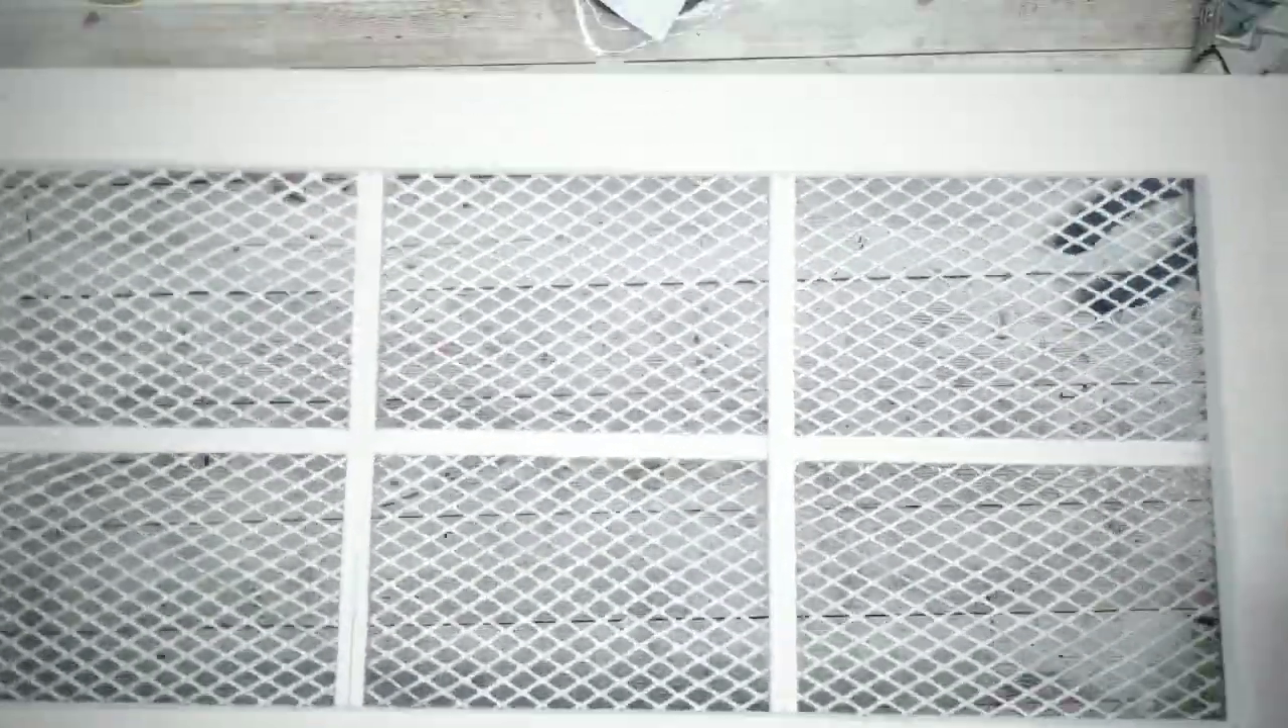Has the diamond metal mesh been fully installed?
Yes.